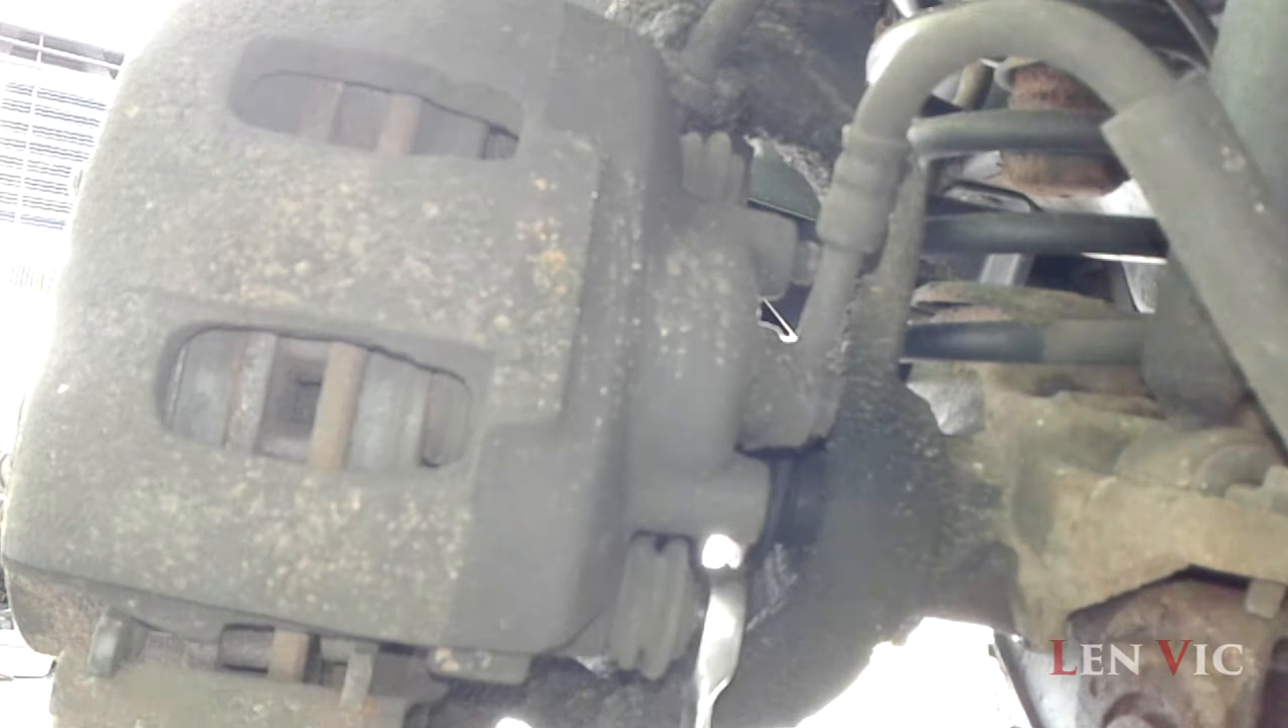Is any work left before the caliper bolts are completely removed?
Yes.